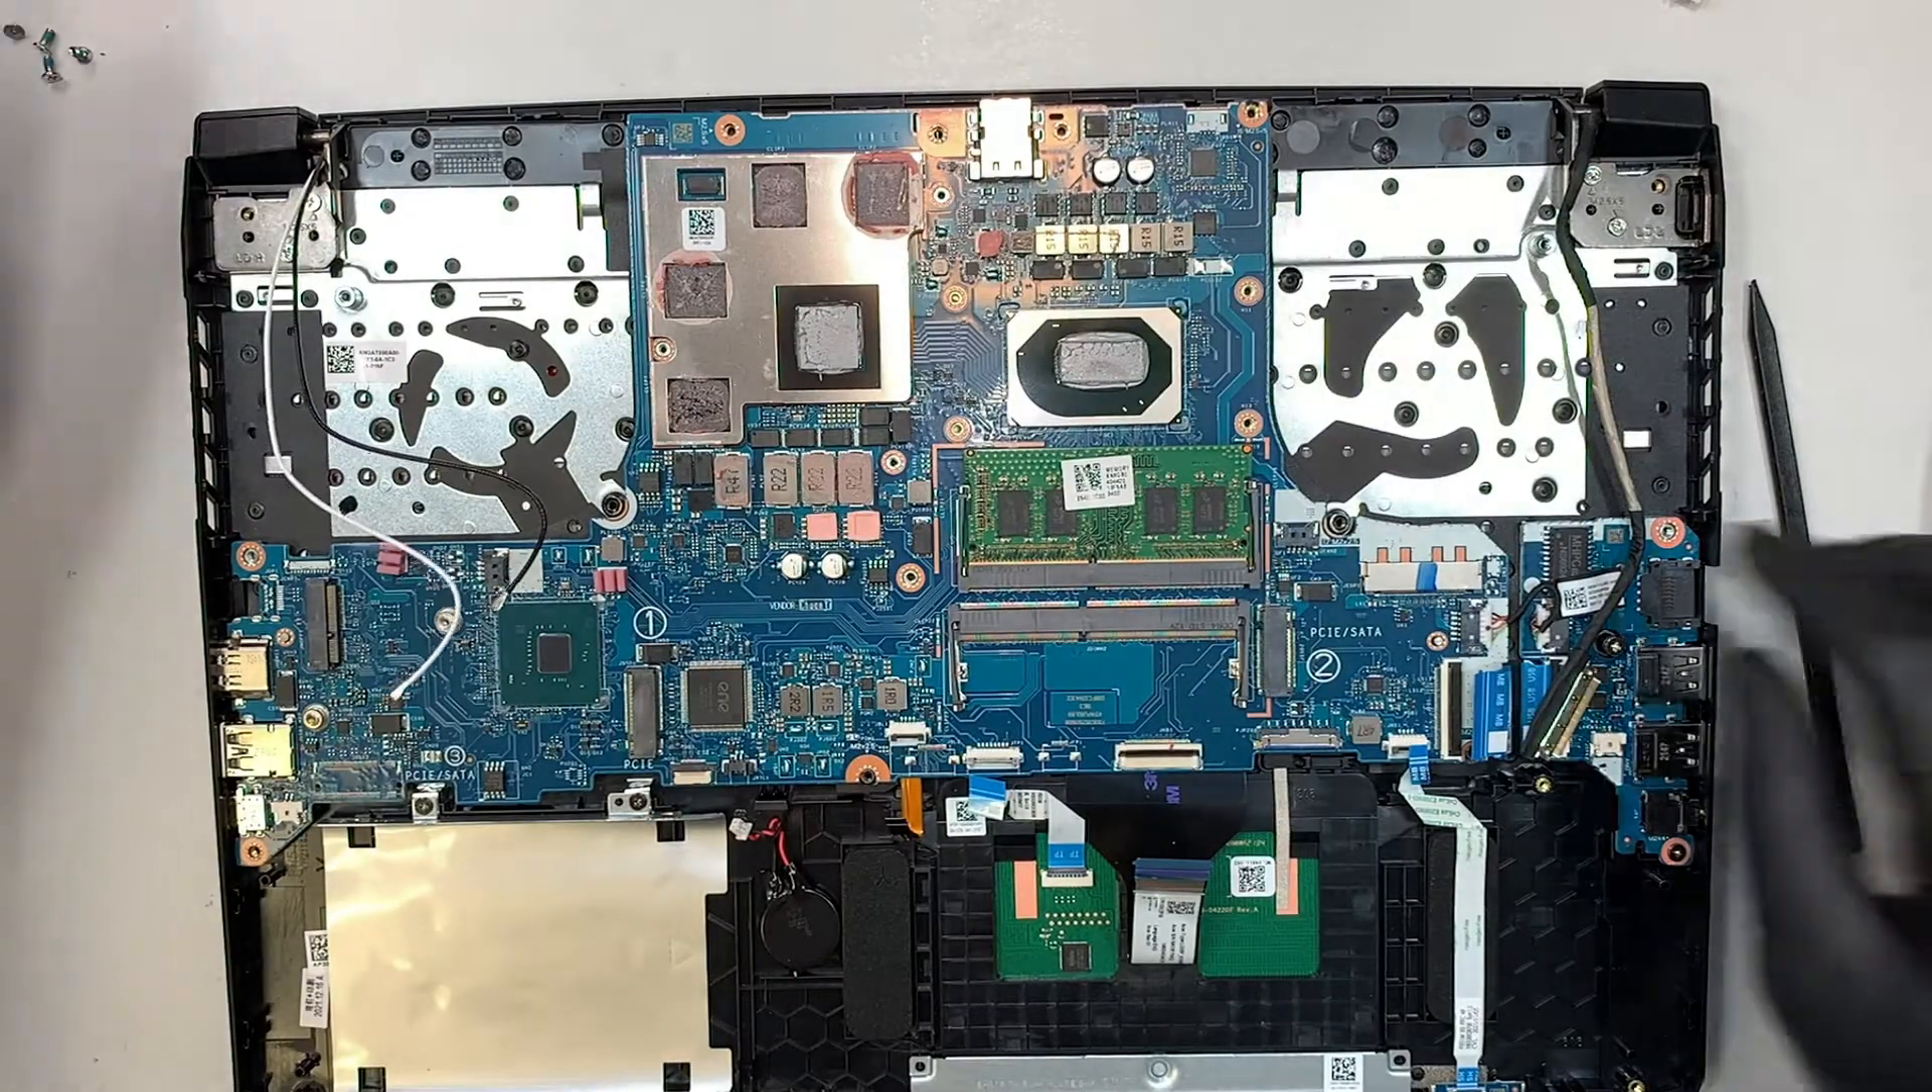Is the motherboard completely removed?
No.